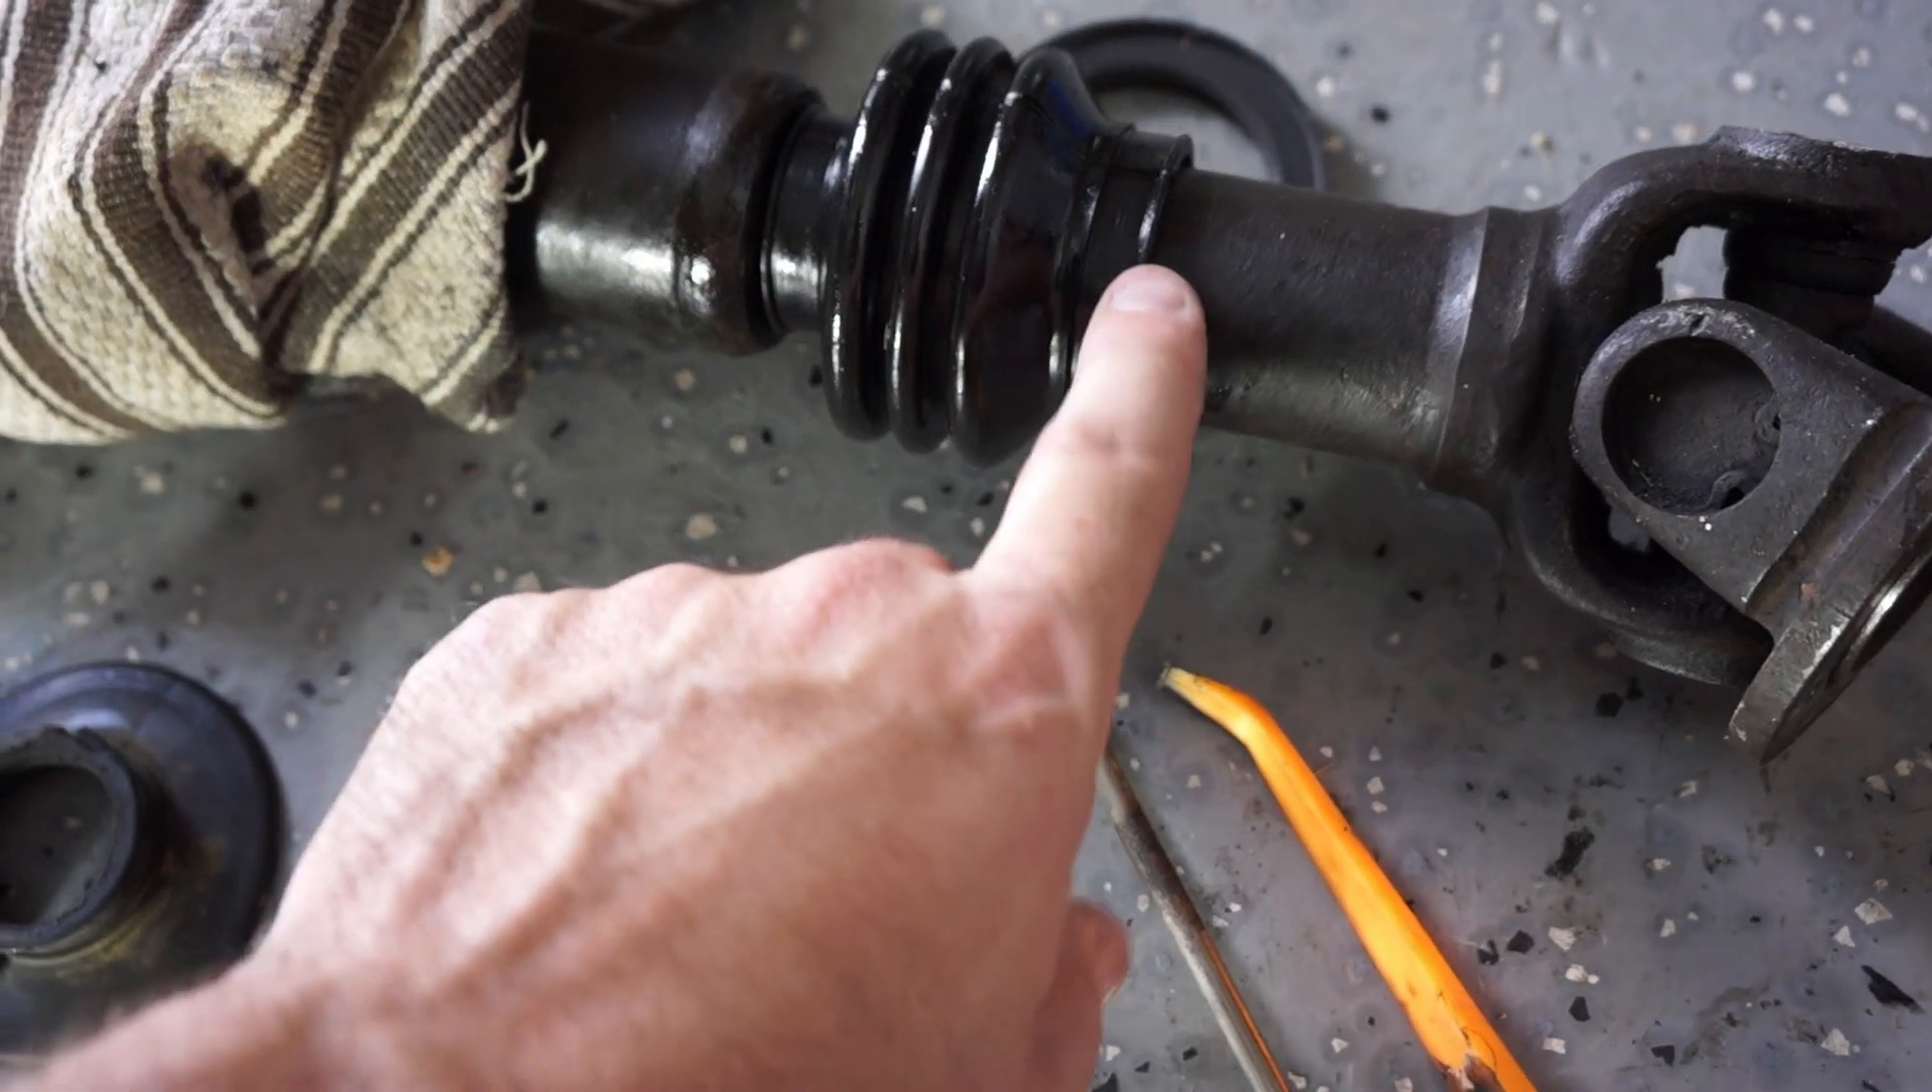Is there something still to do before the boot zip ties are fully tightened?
Yes.